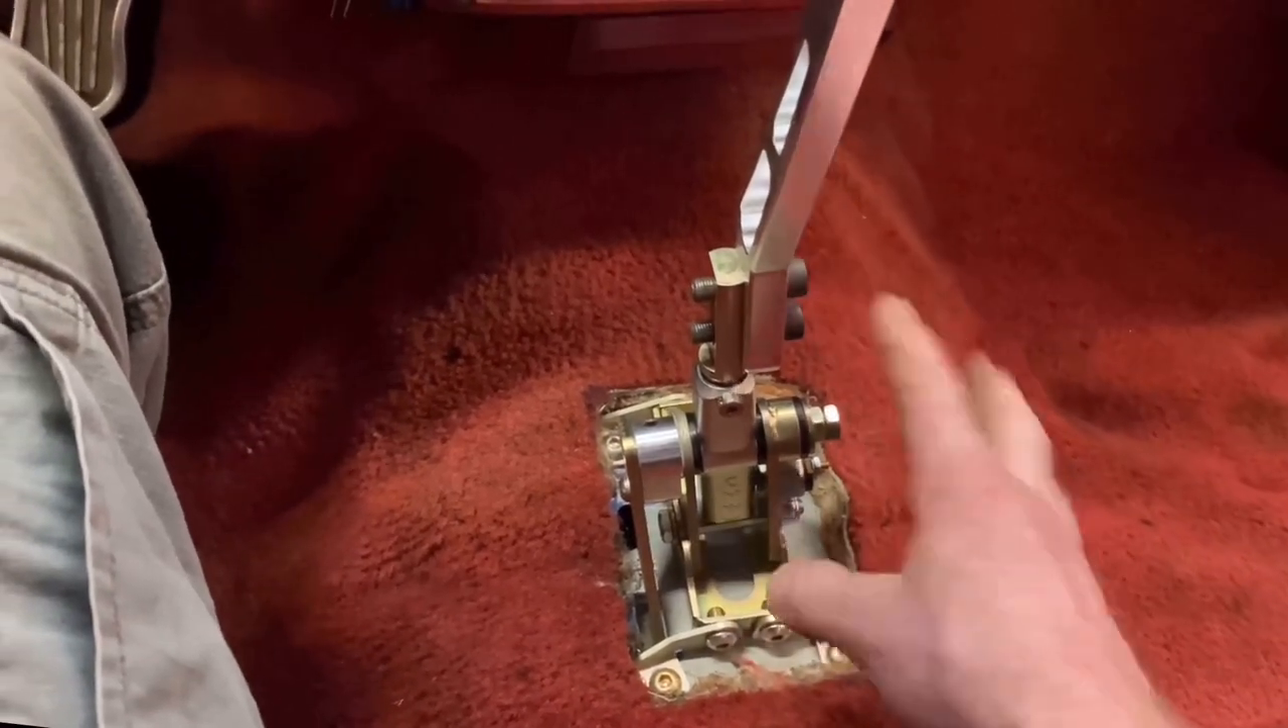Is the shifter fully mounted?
Yes.